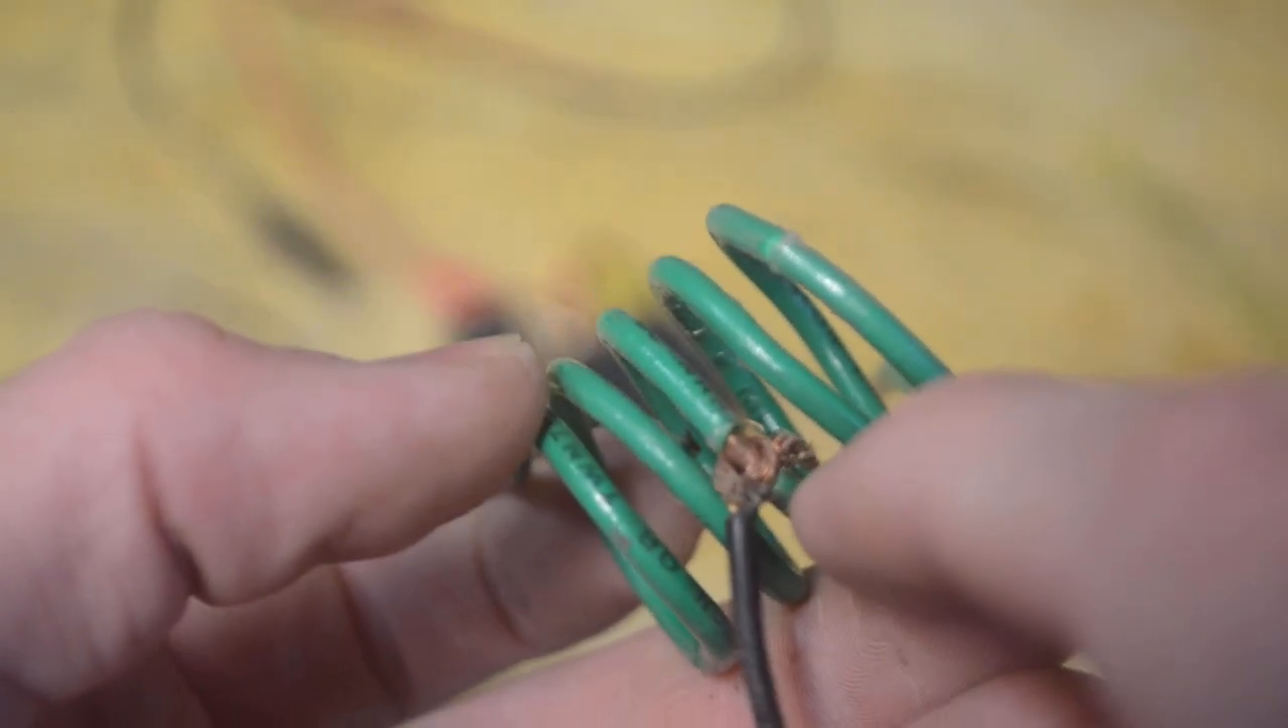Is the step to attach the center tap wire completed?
Yes.